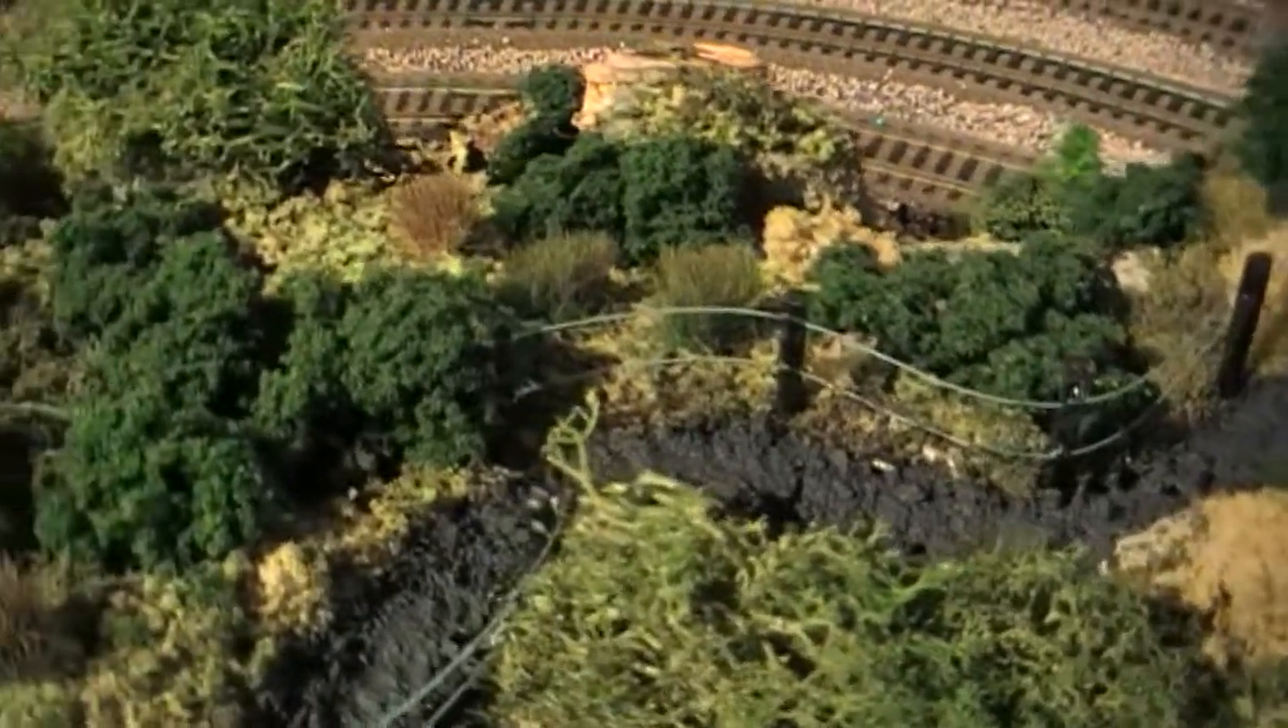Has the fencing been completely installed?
Yes.